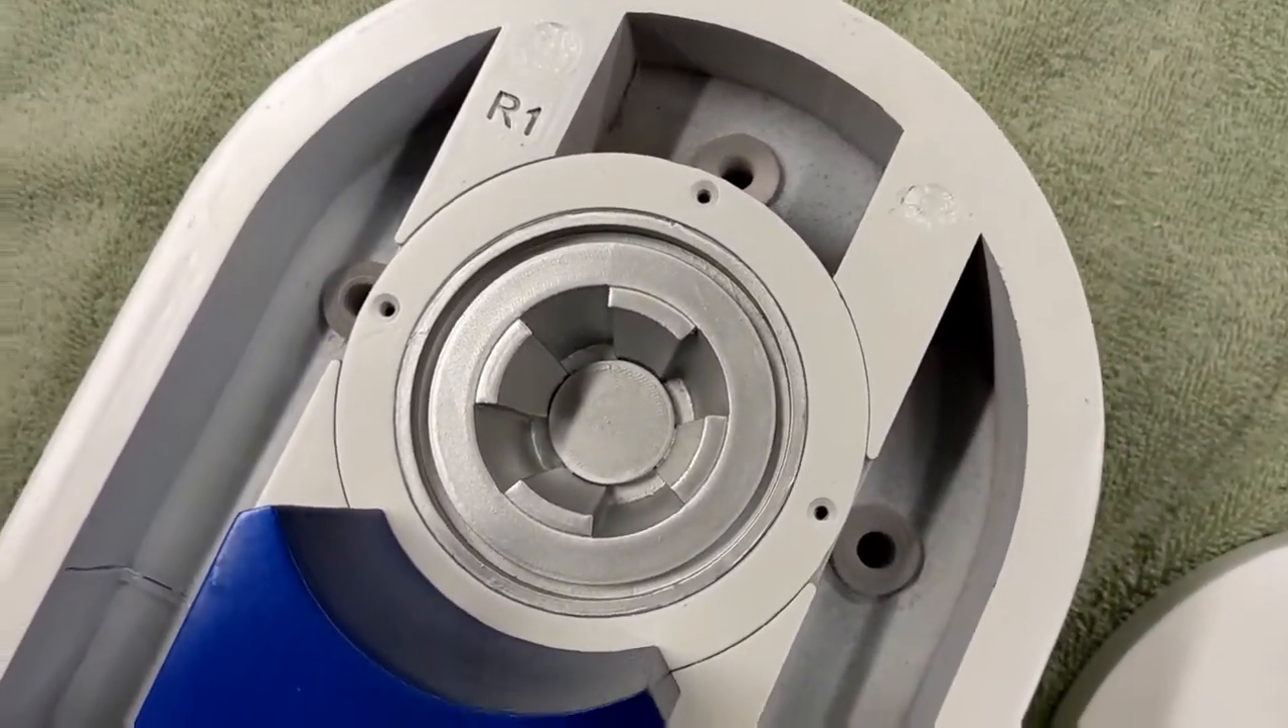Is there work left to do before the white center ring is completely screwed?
Yes.